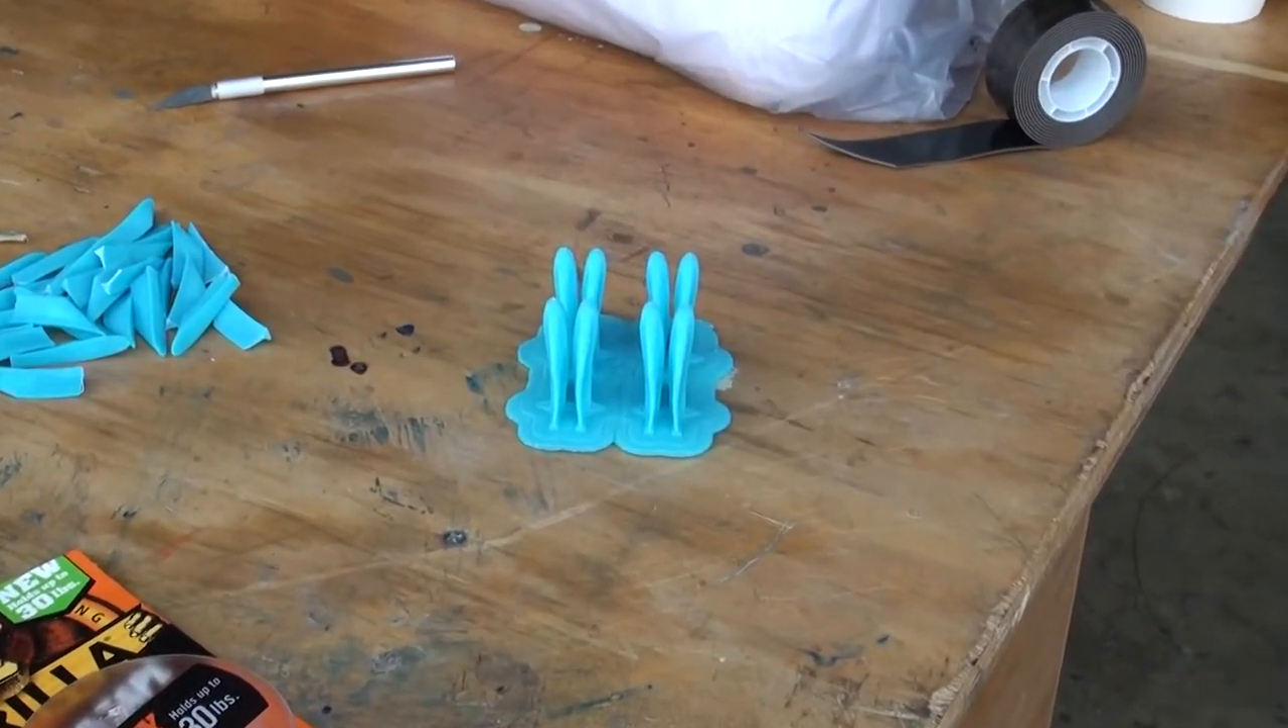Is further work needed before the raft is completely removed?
Yes.